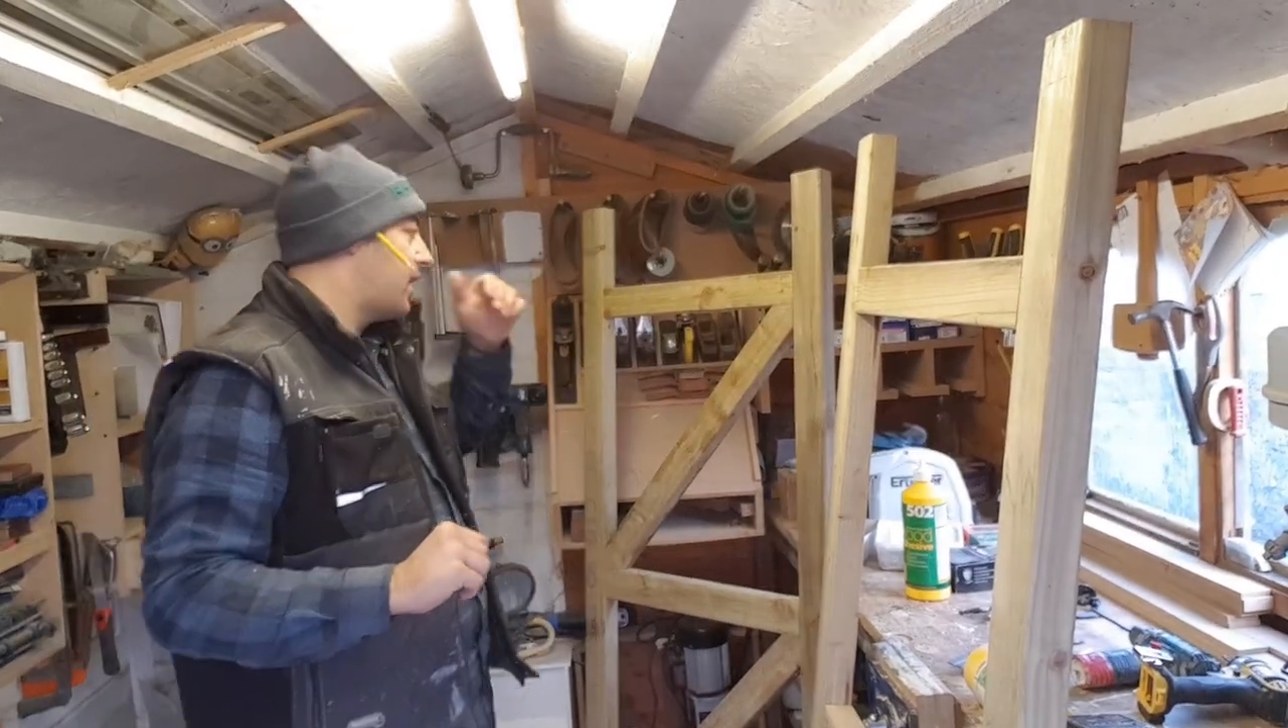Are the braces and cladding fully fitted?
No.